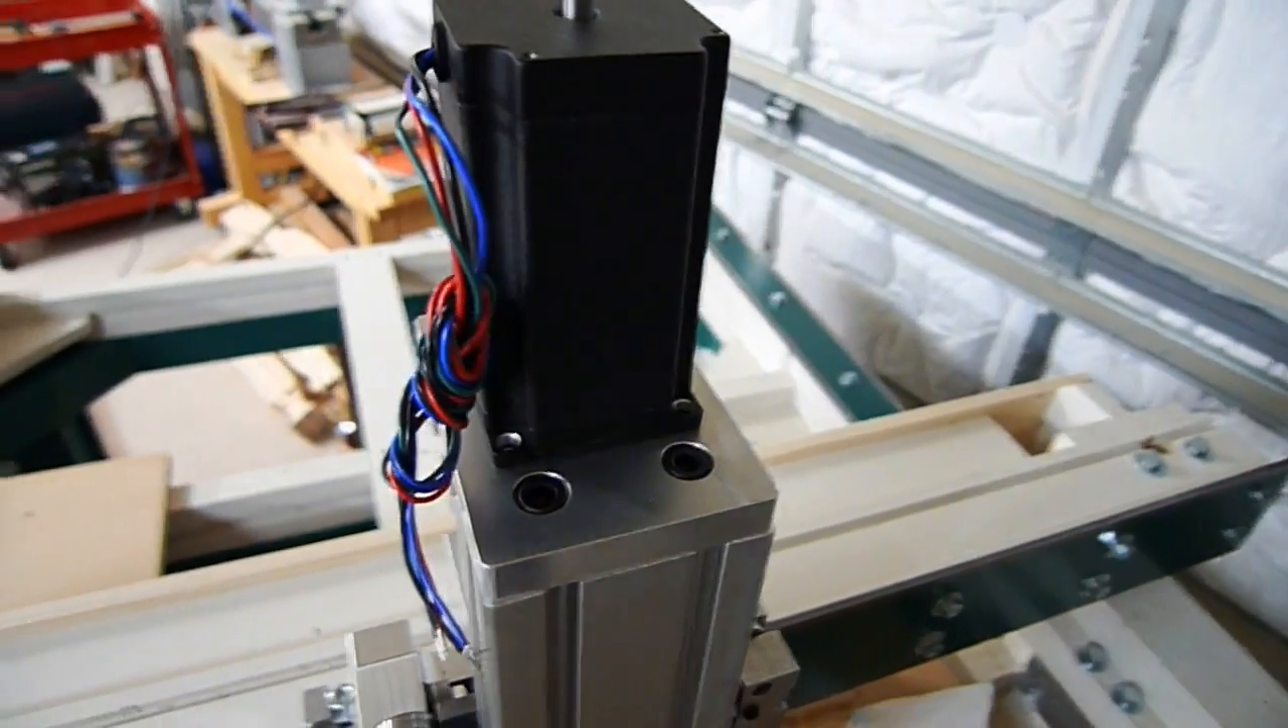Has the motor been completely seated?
Yes.